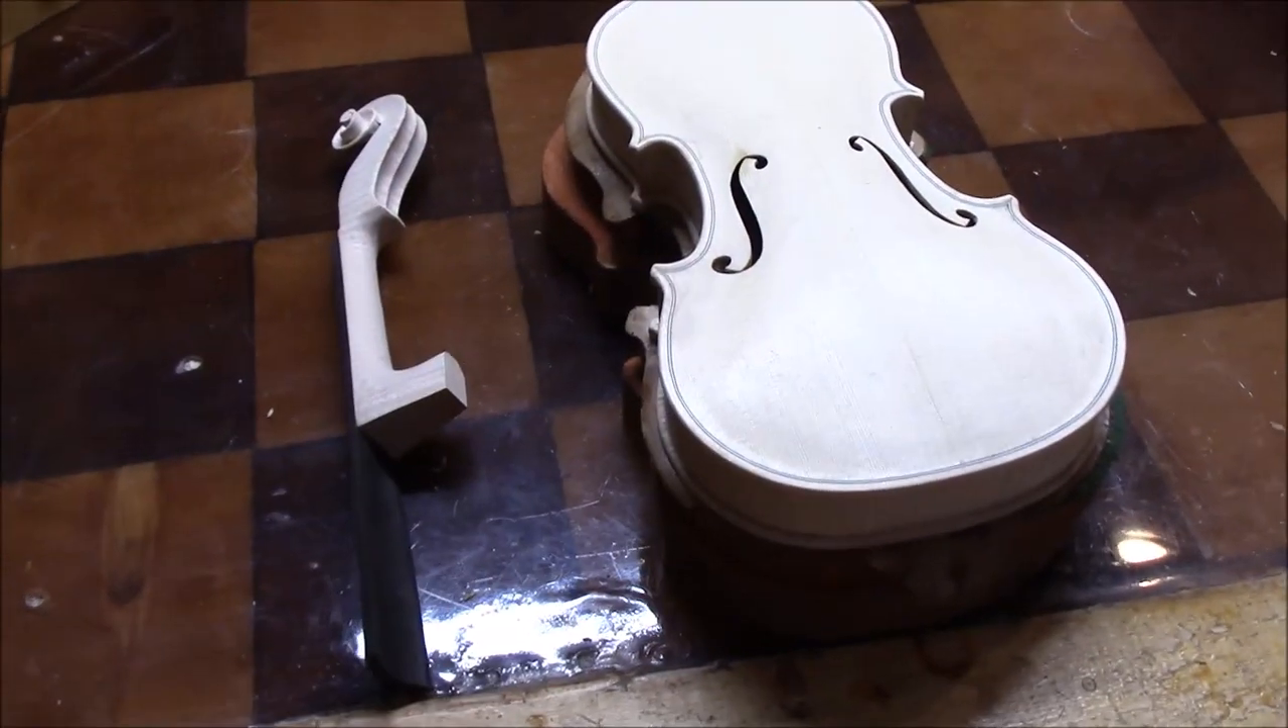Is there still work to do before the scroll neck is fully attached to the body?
Yes.